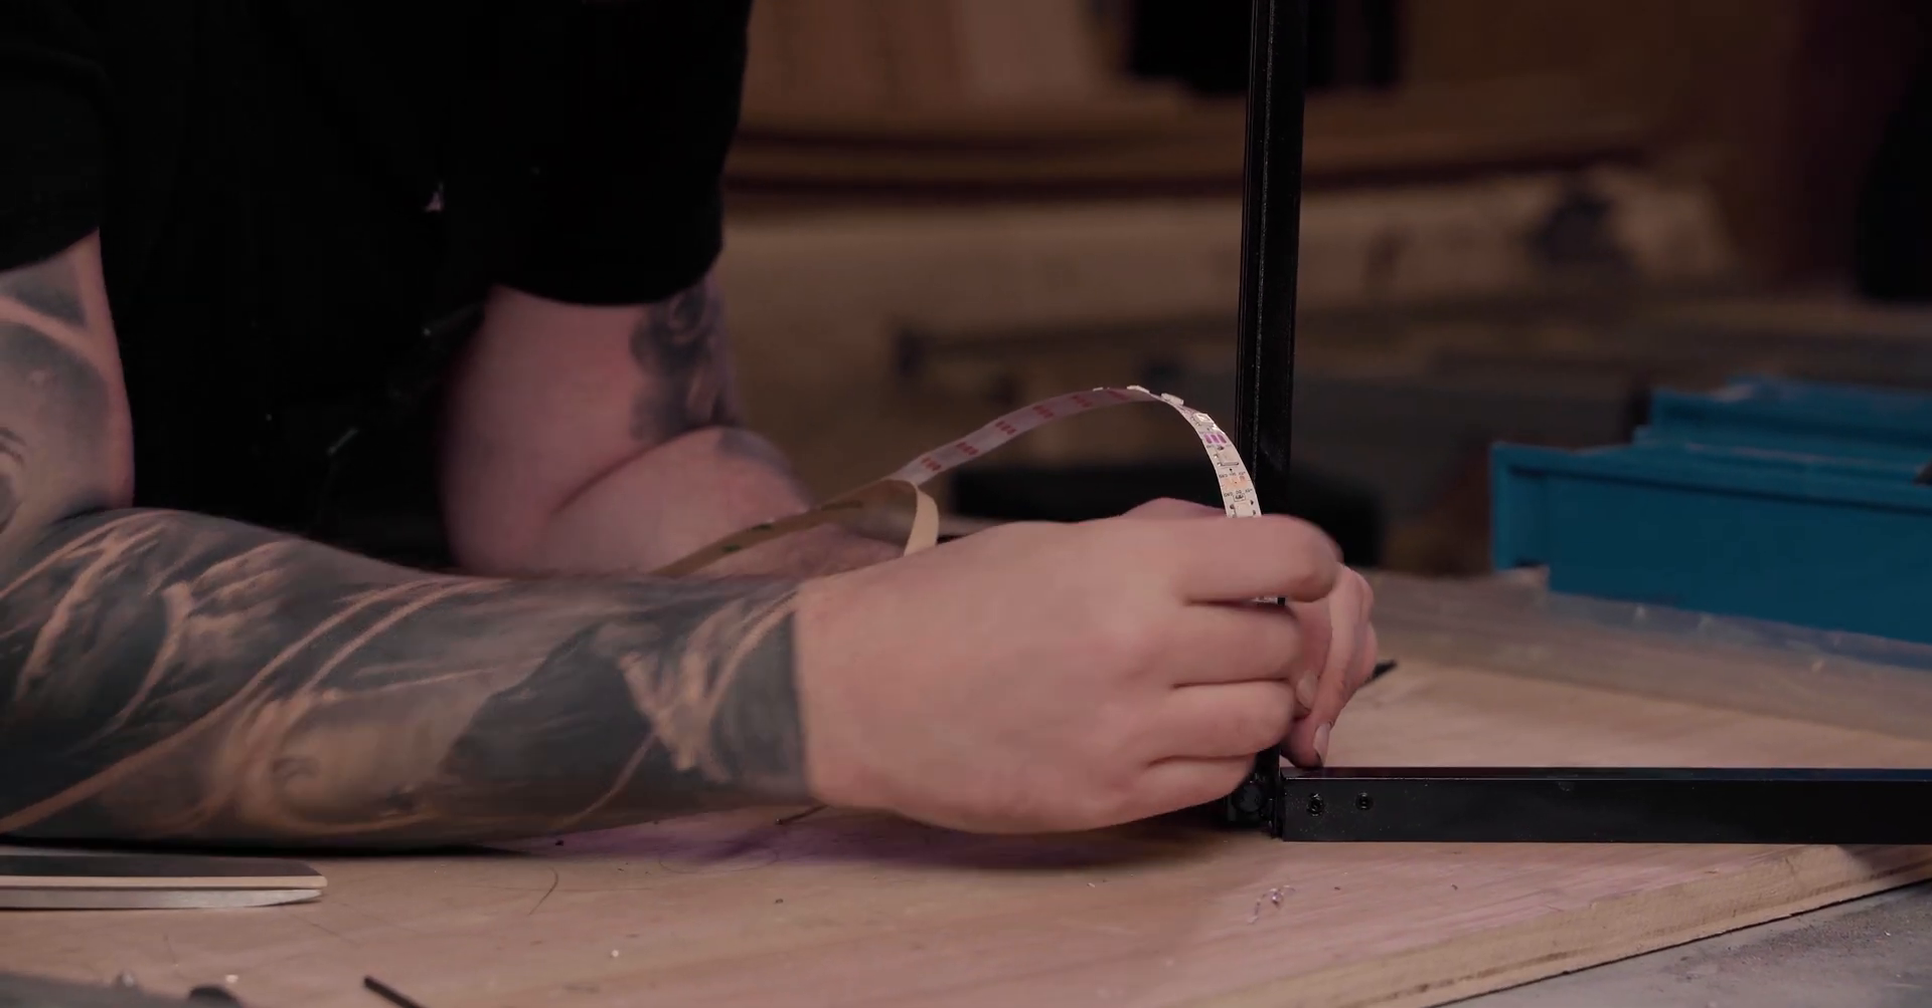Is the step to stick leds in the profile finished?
No.